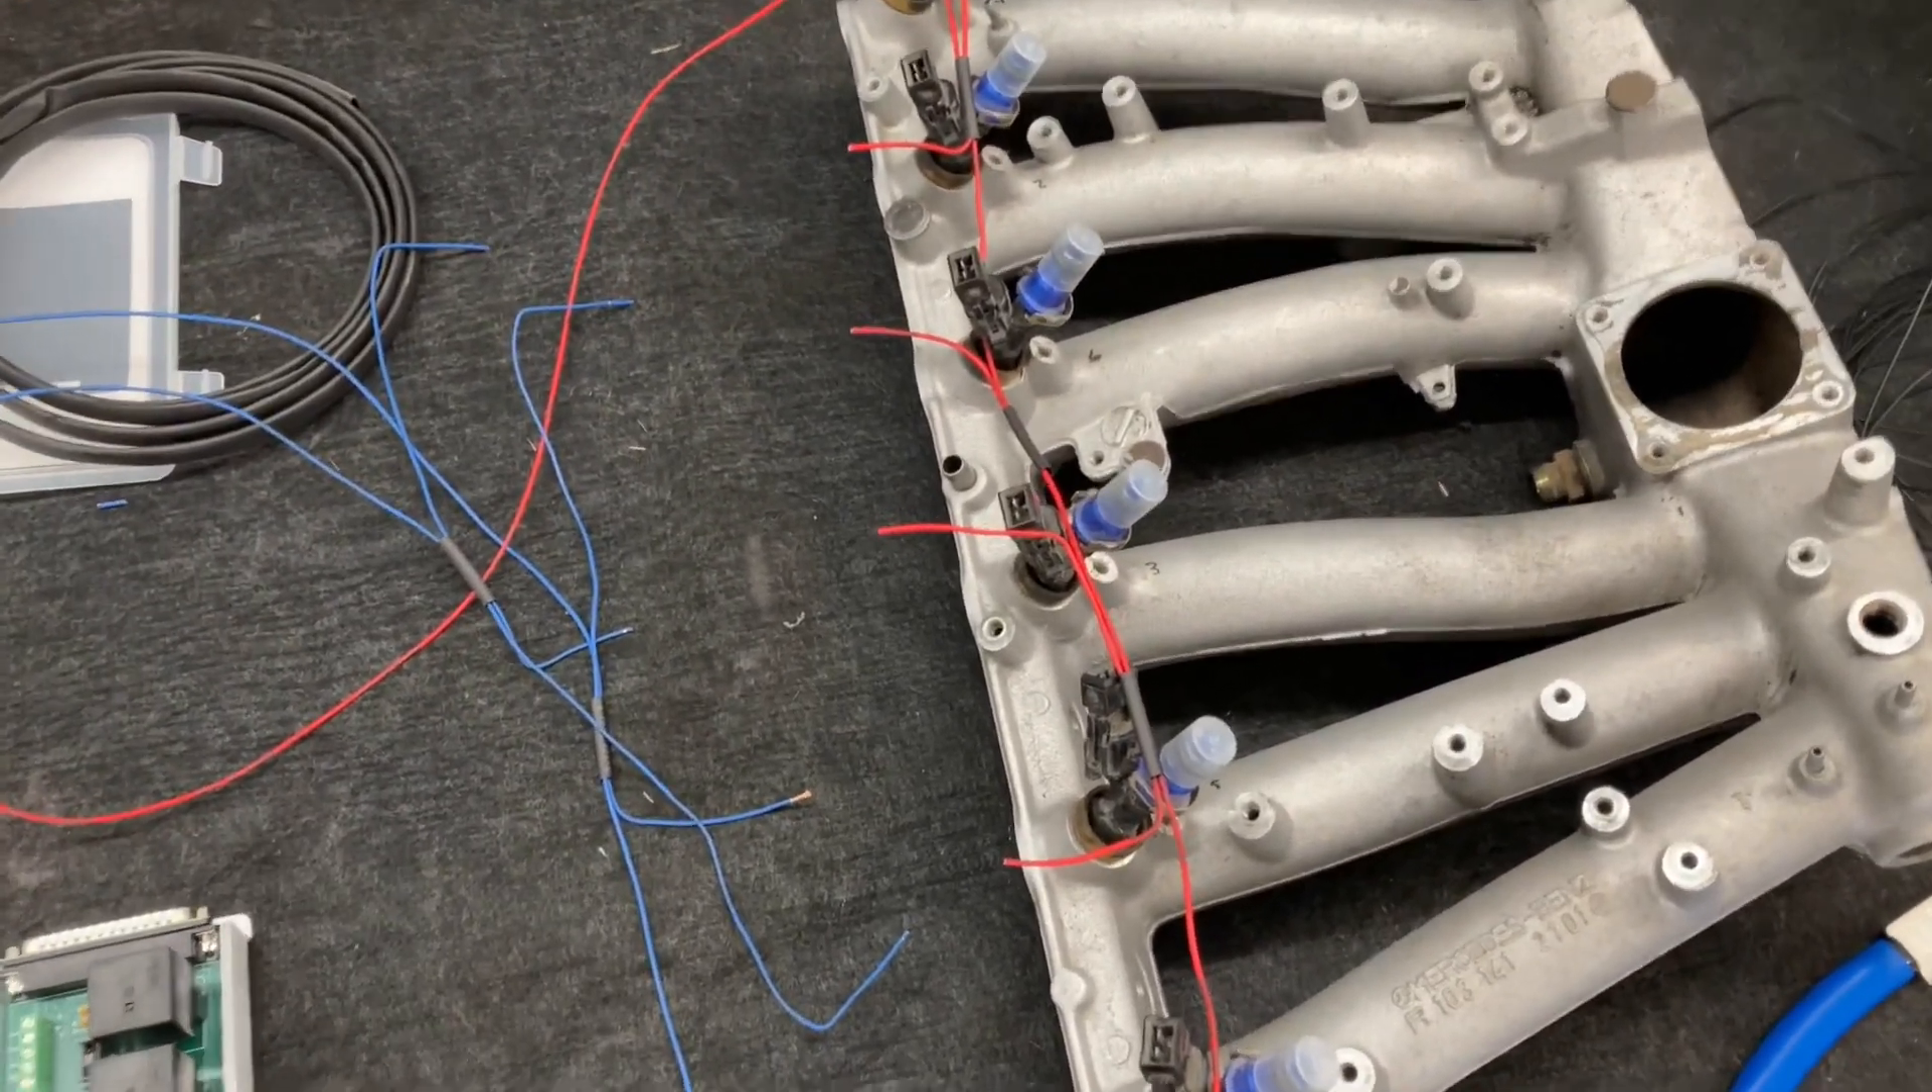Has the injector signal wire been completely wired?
No.